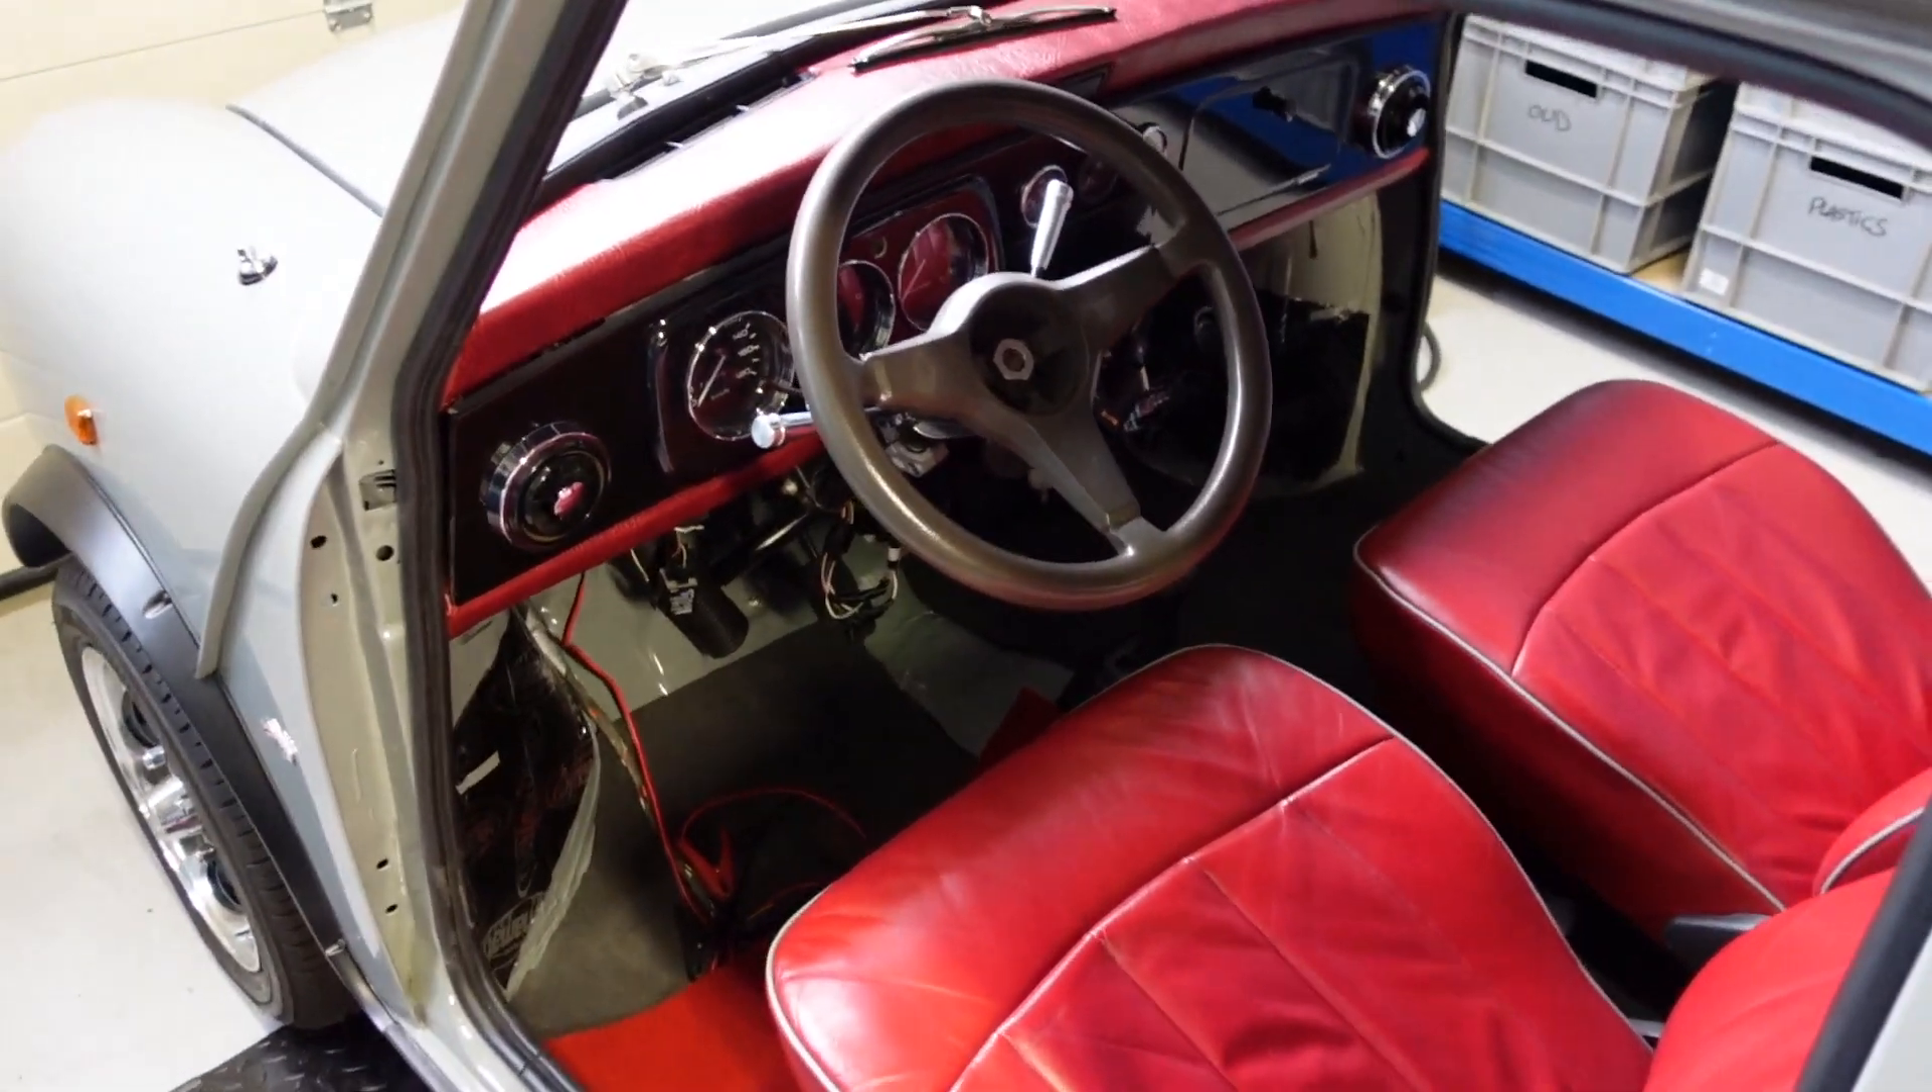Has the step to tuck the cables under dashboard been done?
No.